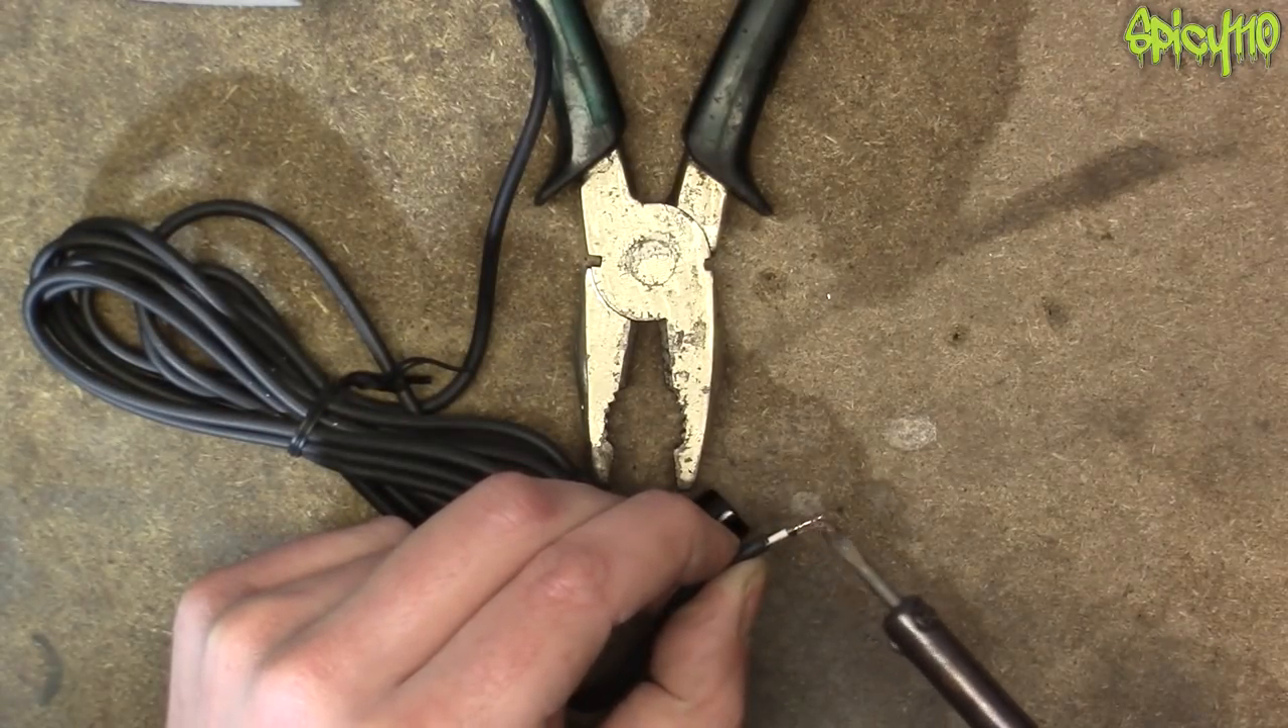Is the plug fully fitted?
No.